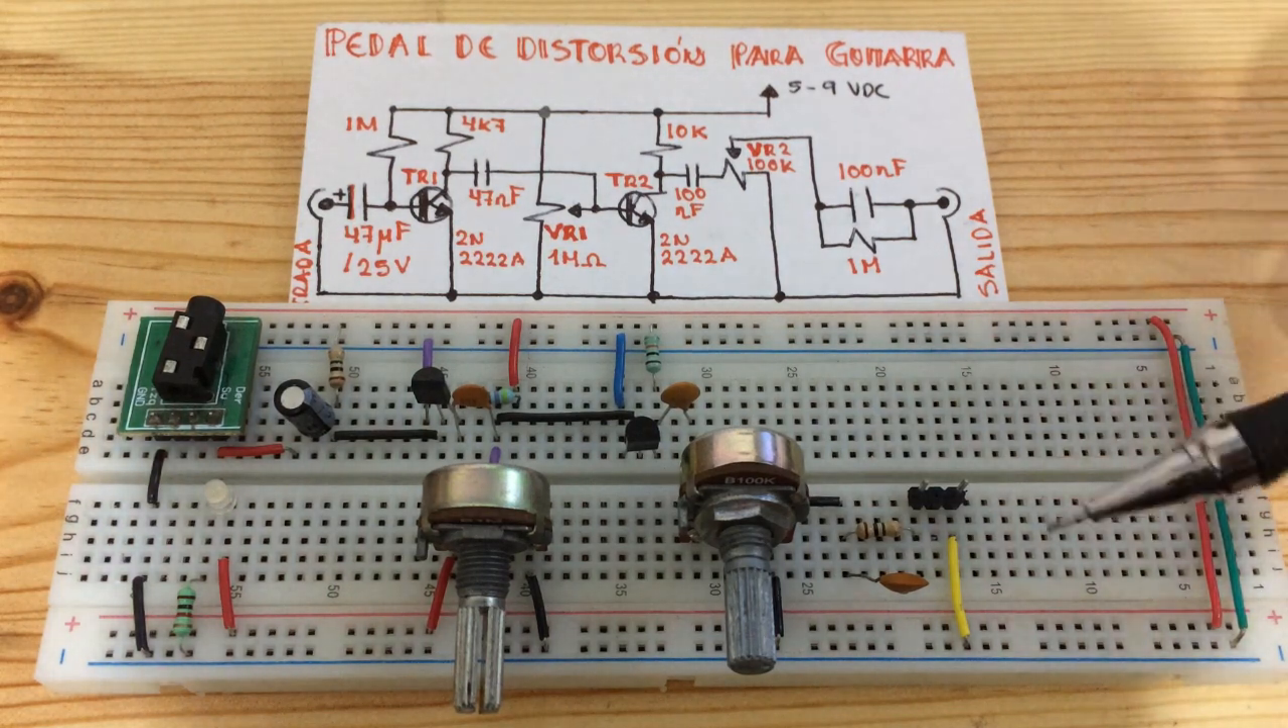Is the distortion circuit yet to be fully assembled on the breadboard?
No.